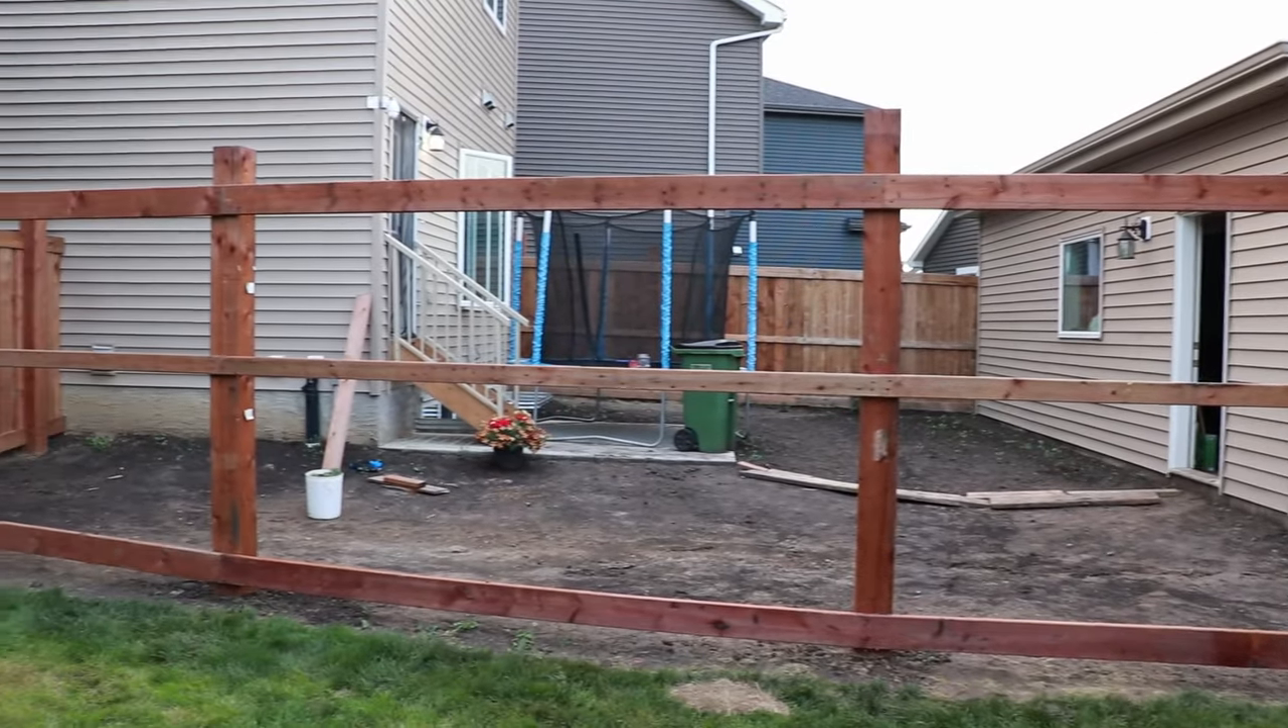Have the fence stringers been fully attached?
Yes.